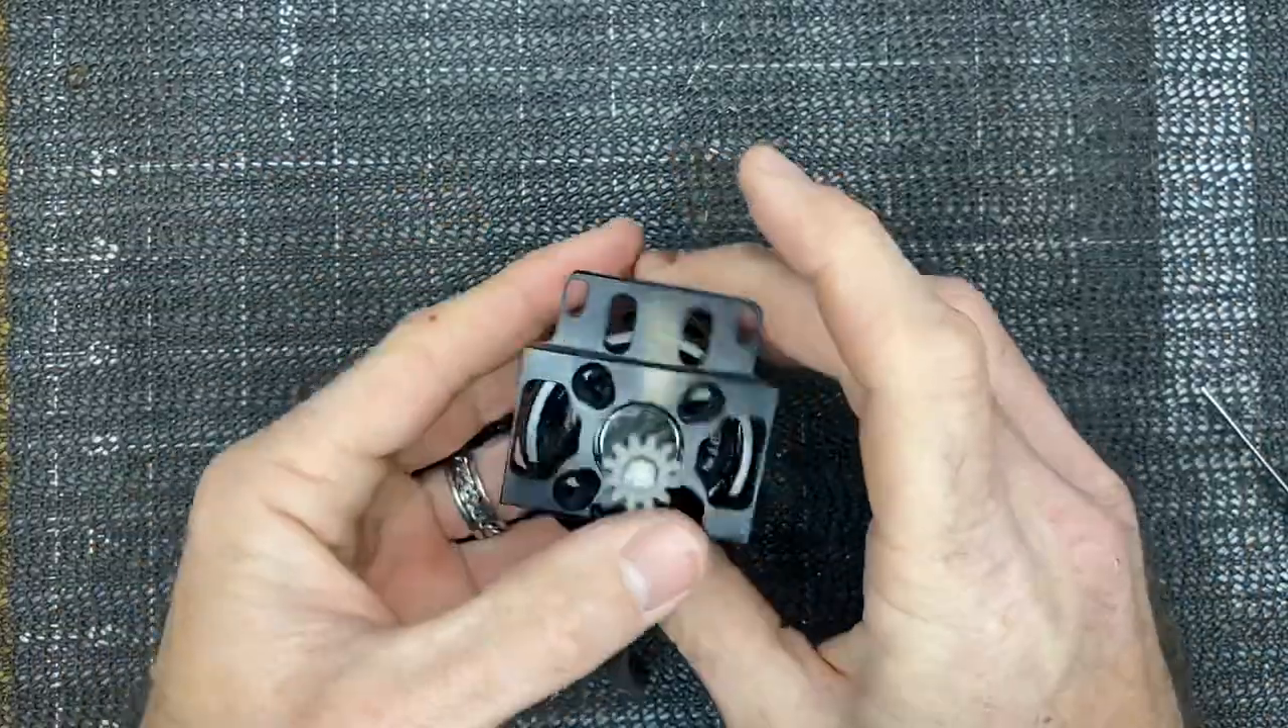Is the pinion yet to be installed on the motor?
No.